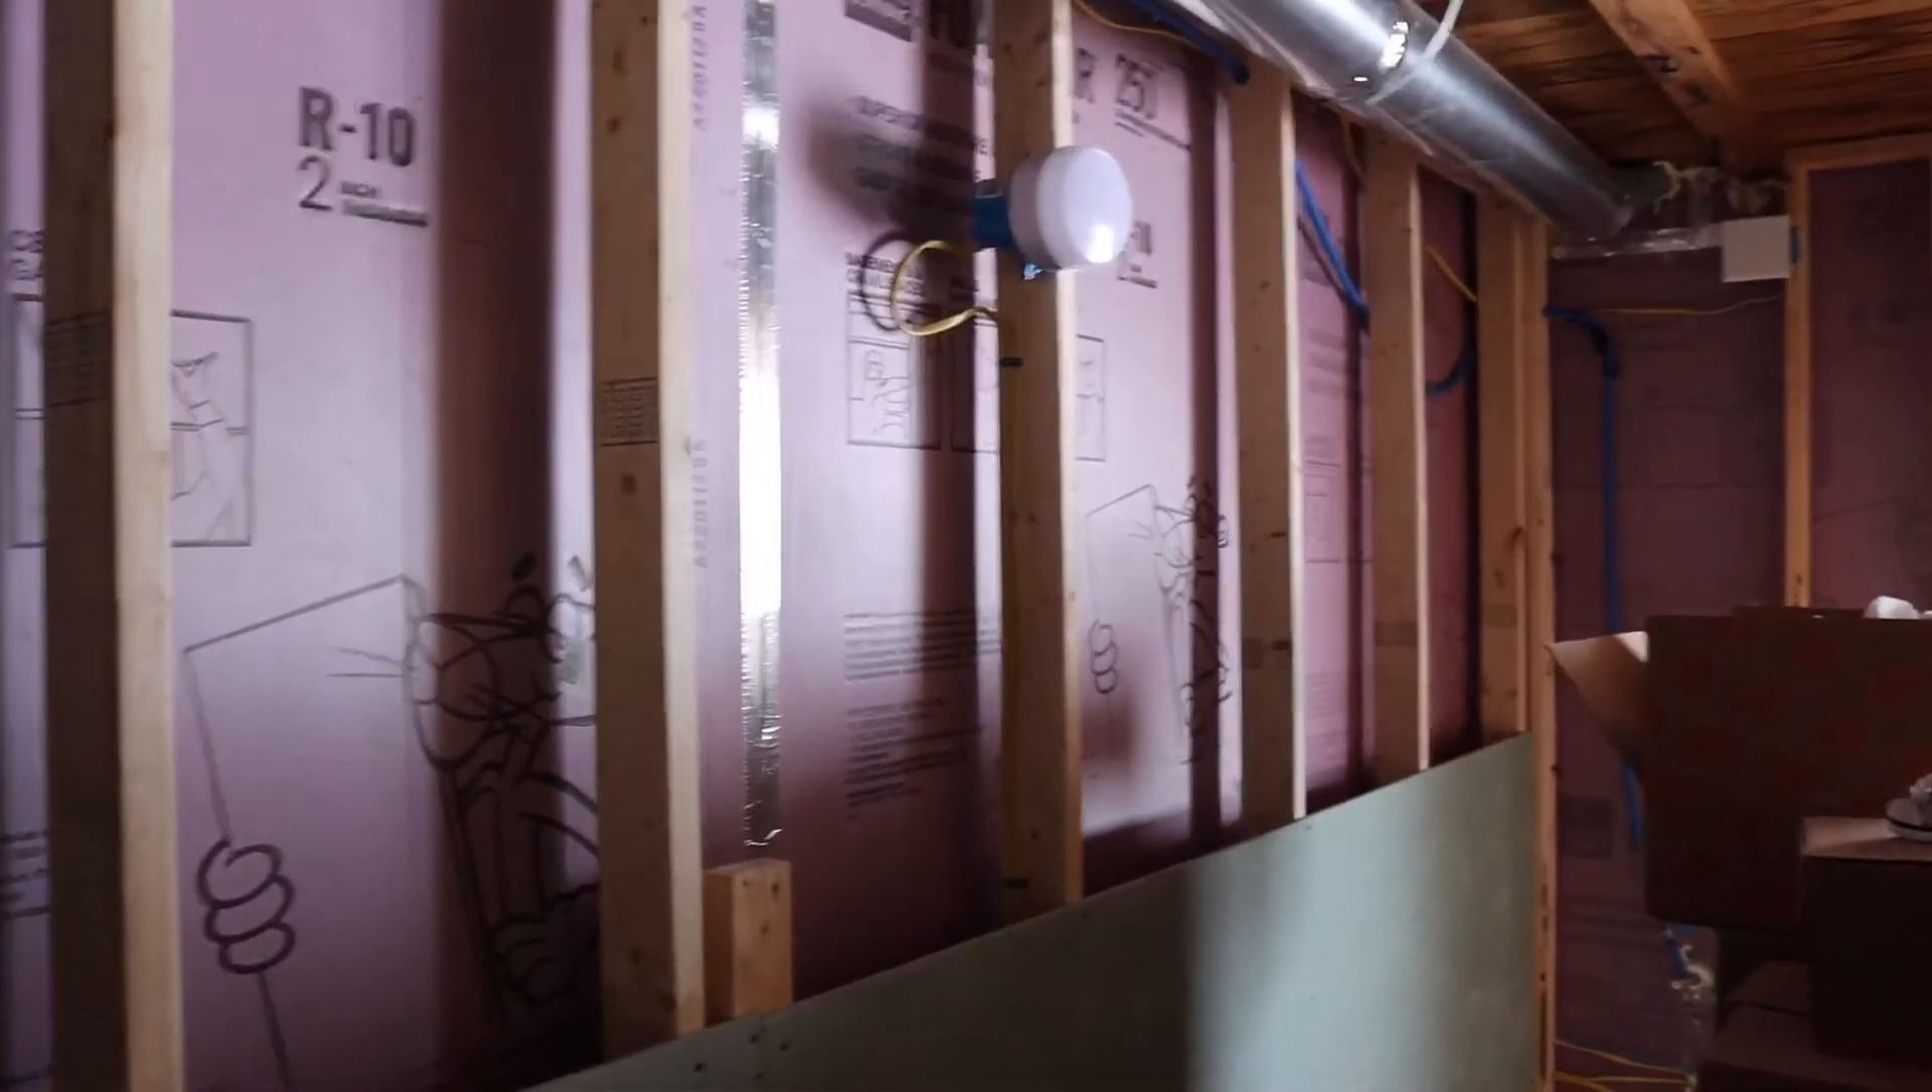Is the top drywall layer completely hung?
No.